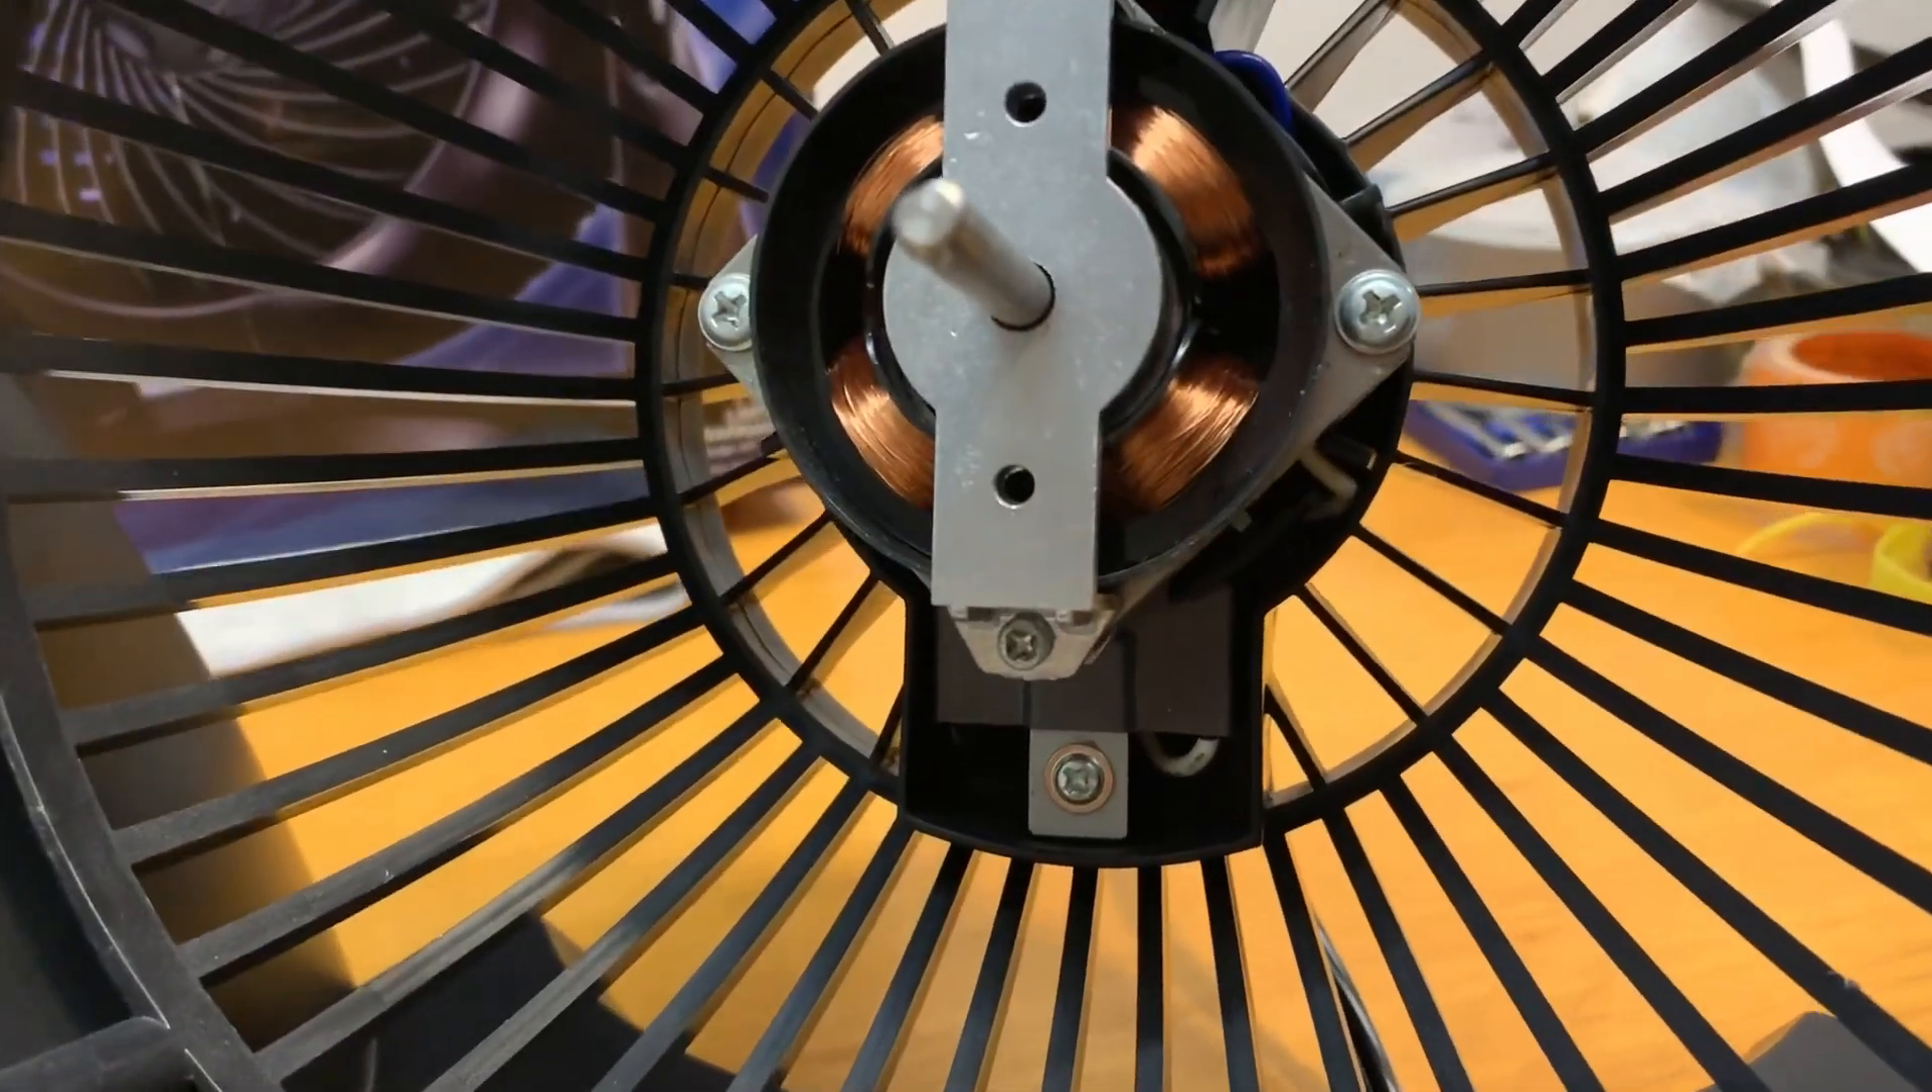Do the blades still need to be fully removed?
No.